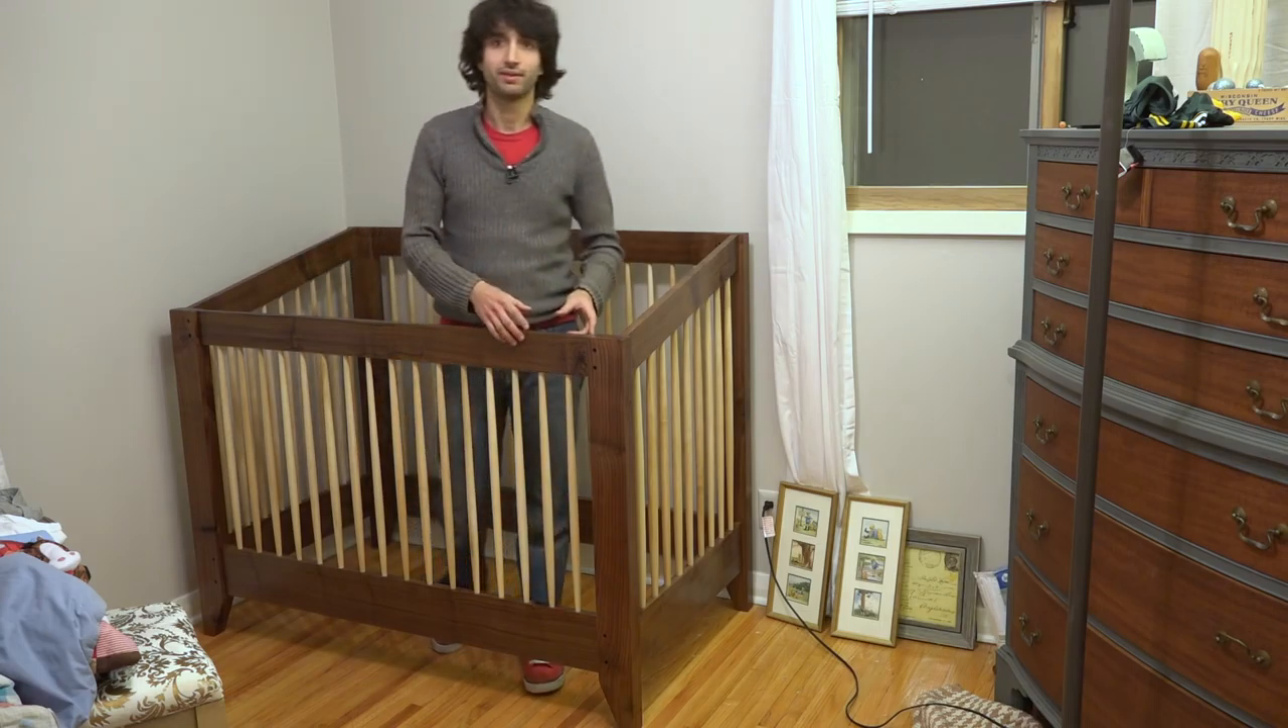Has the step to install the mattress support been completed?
No.